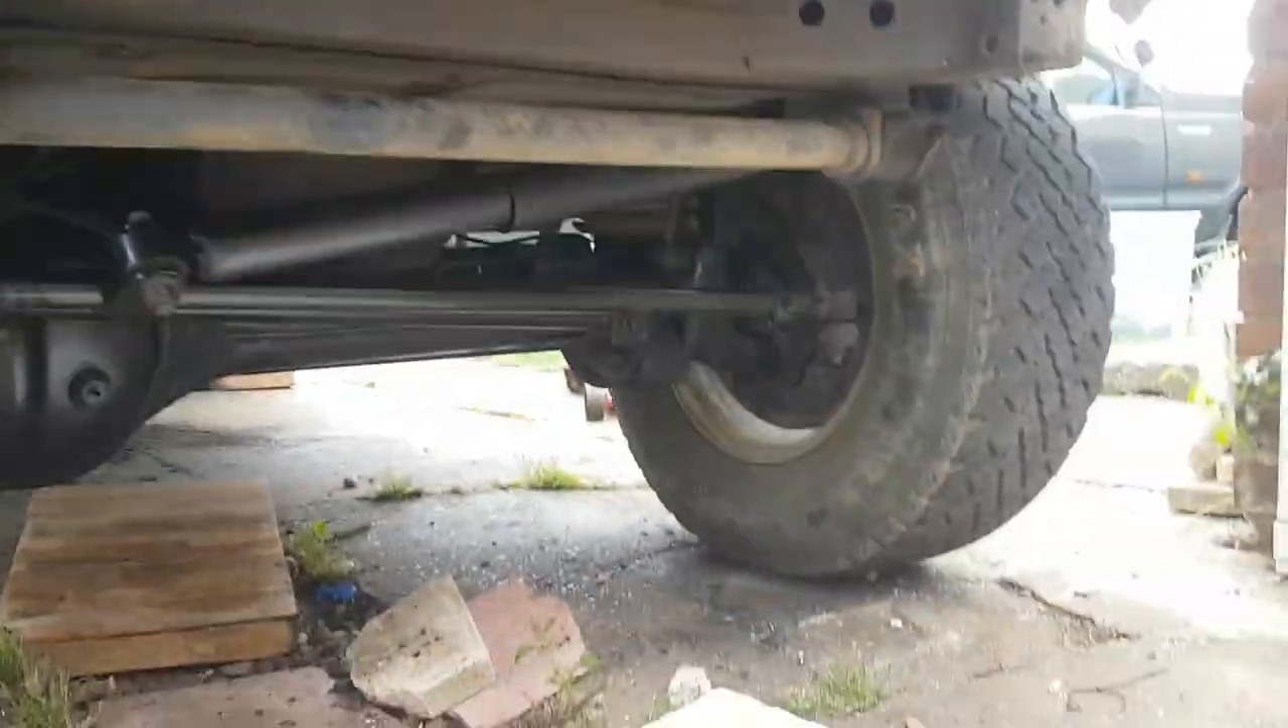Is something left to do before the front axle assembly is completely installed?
No.